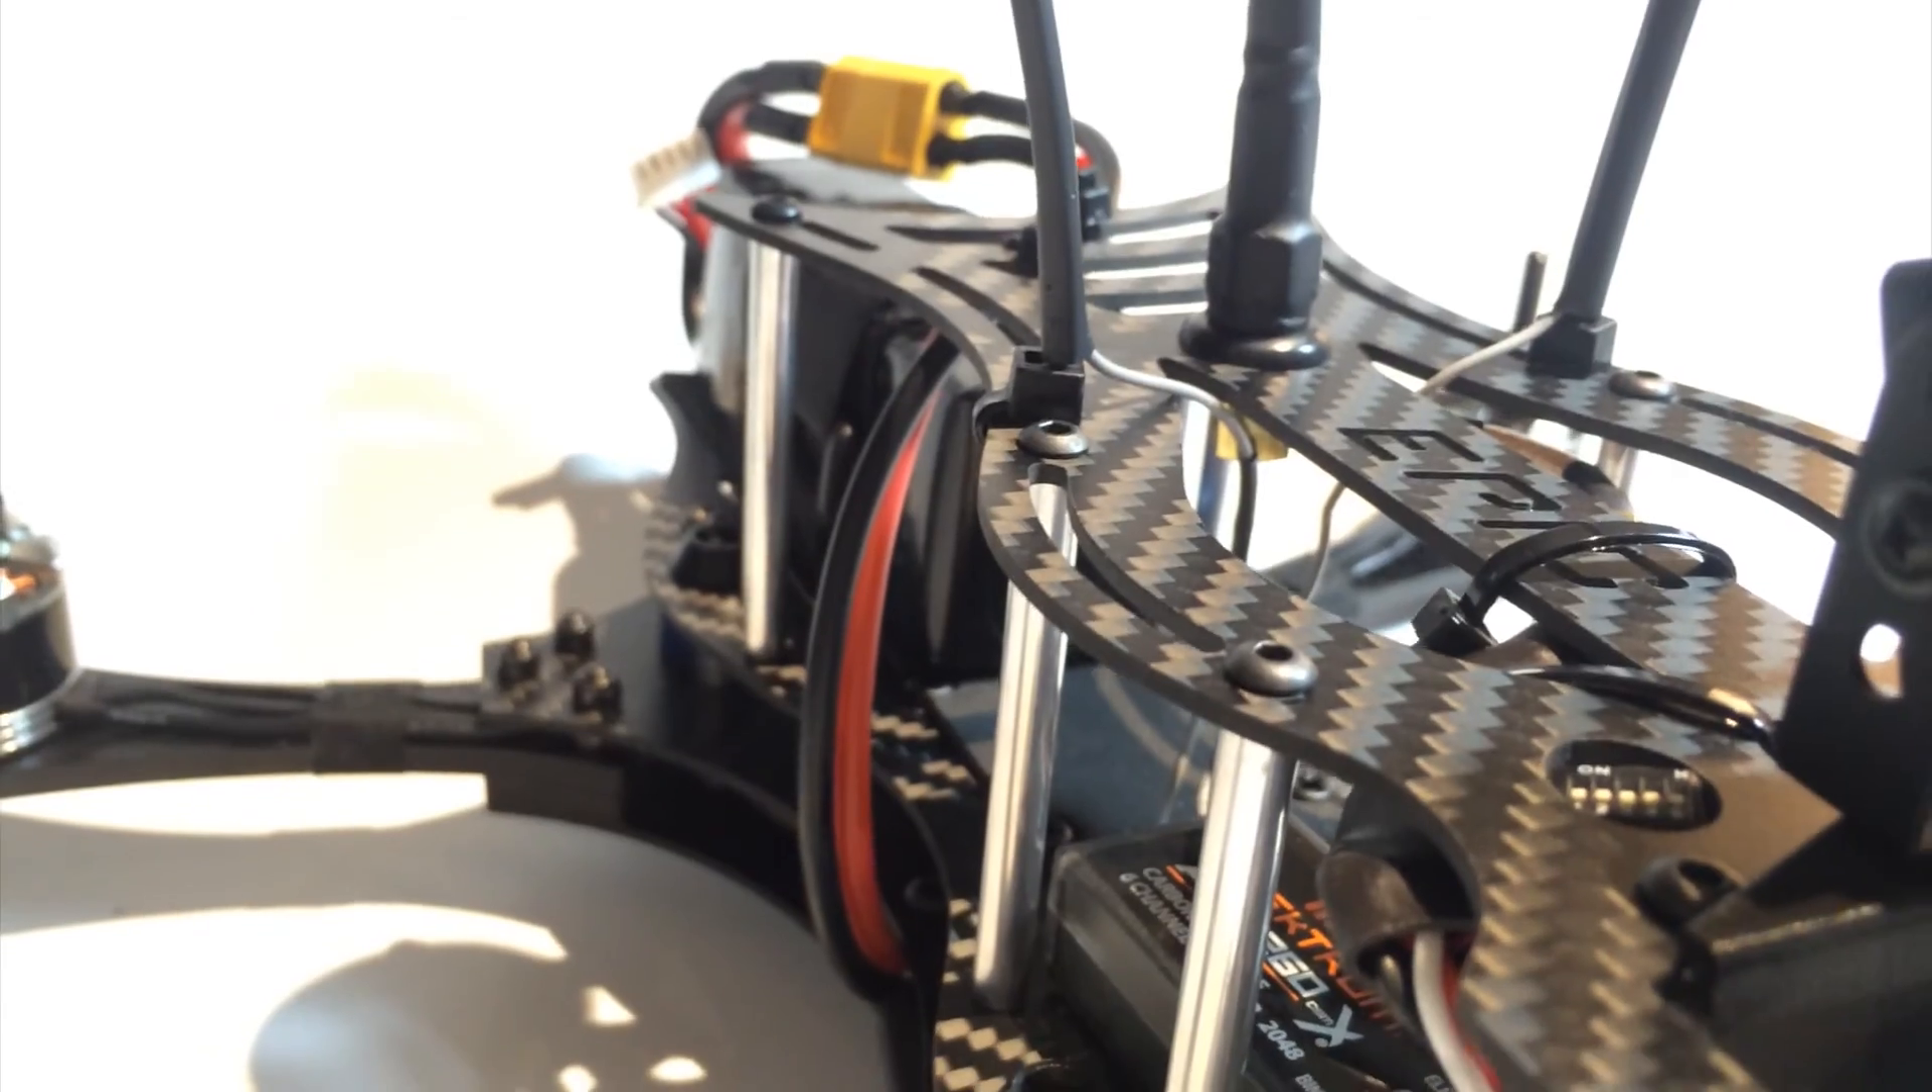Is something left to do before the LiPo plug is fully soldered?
No.